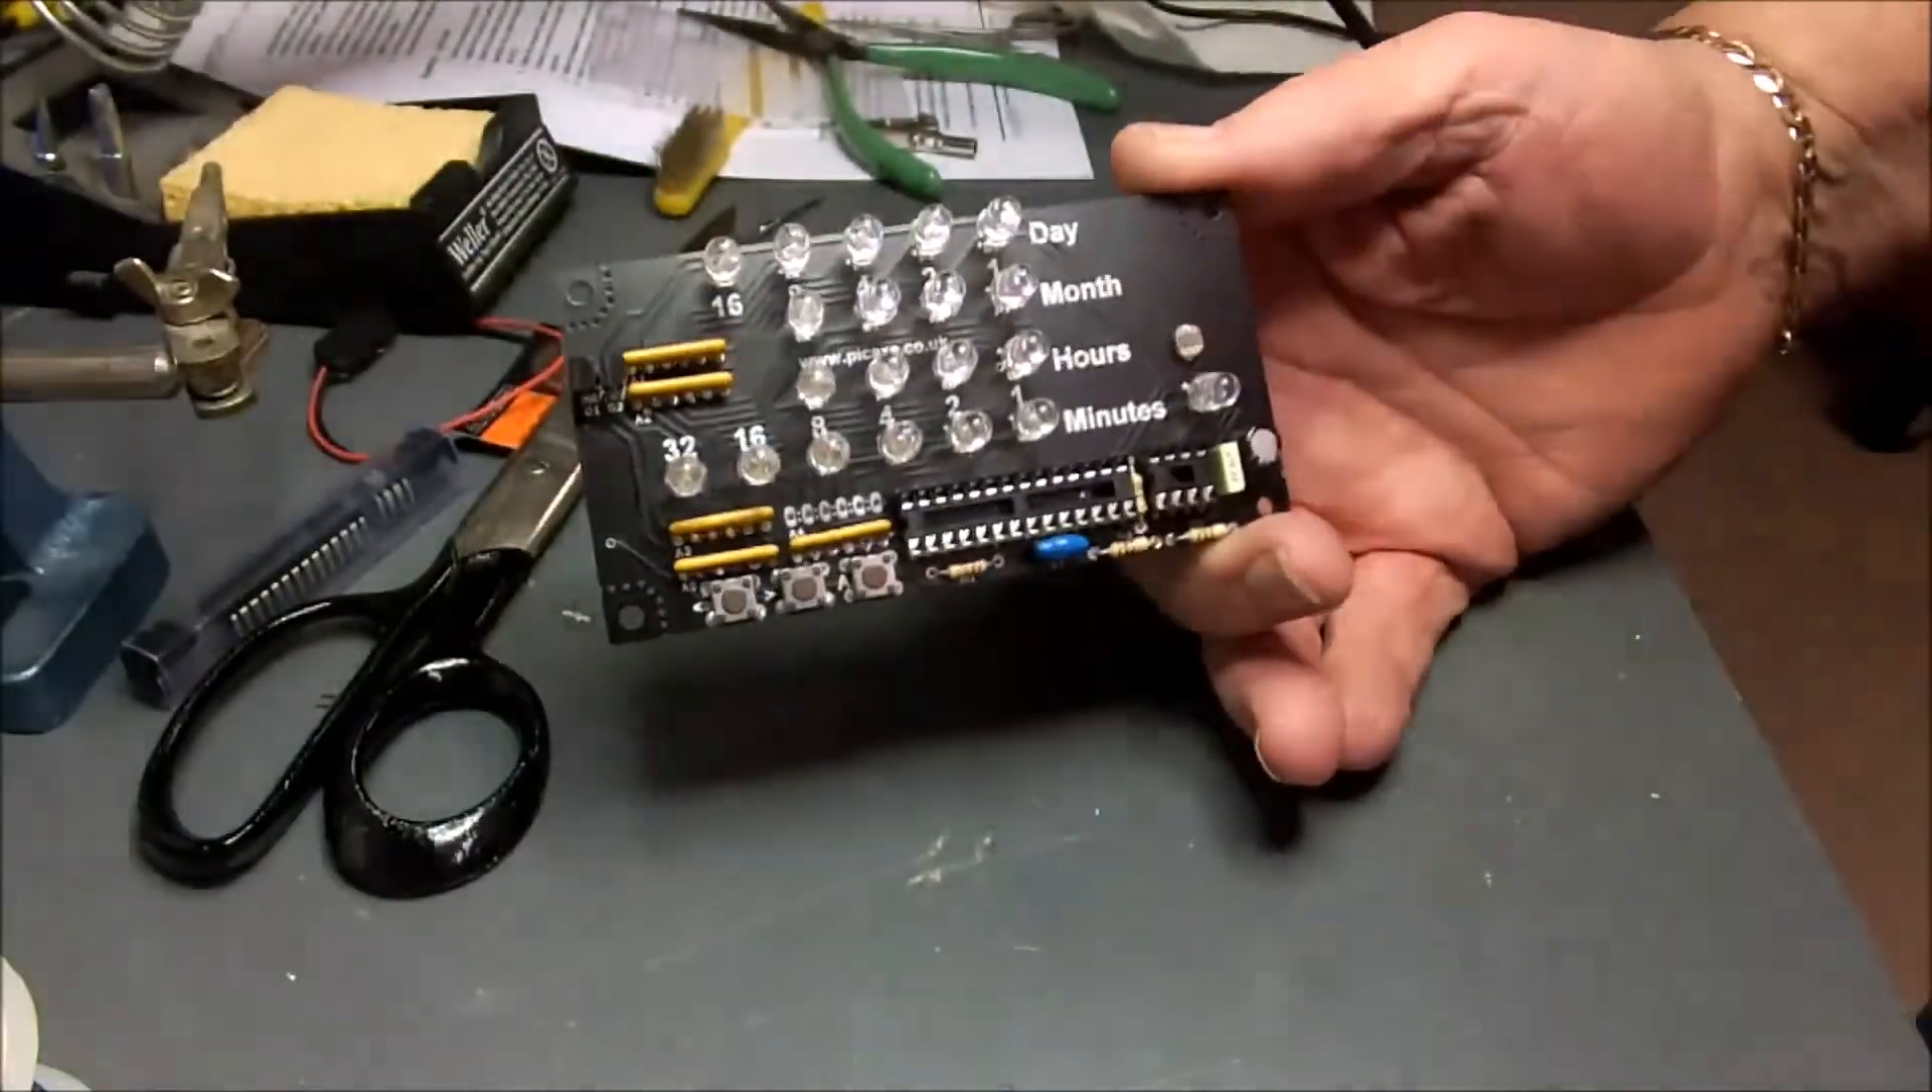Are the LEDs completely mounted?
Yes.